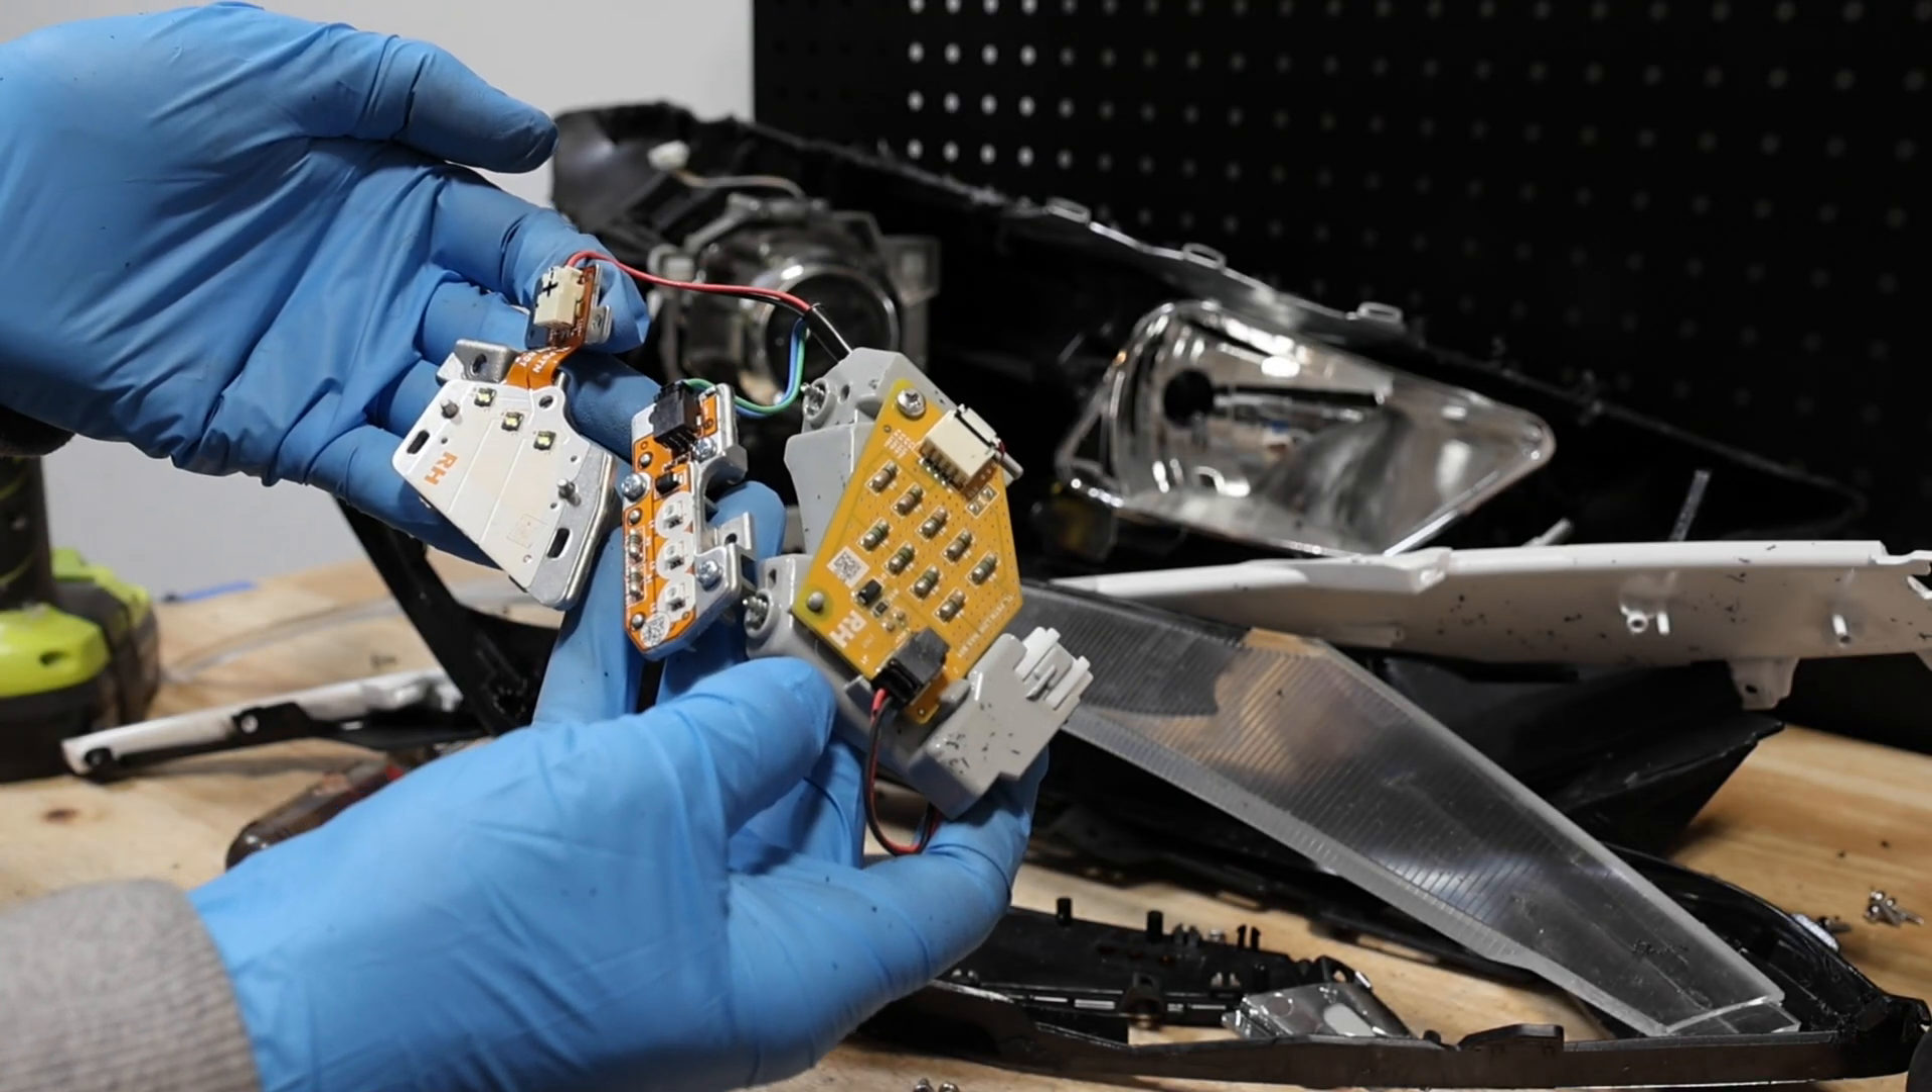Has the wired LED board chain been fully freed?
Yes.